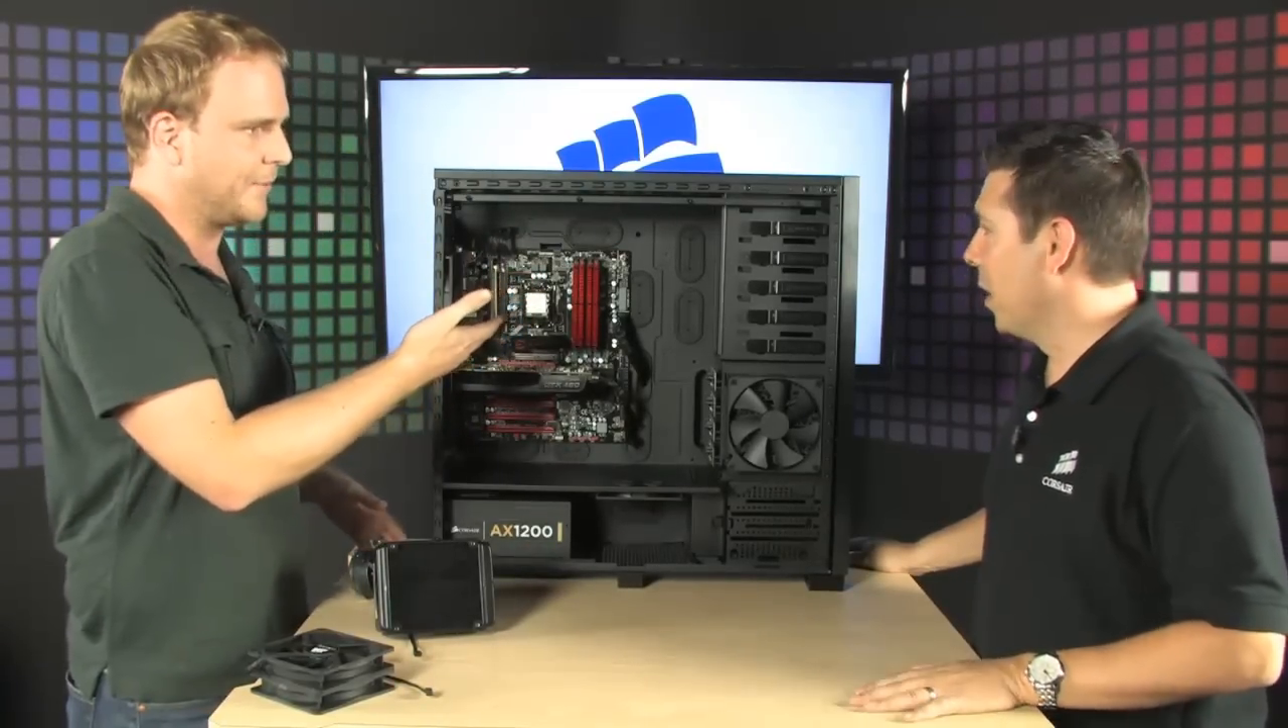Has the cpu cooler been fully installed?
No.